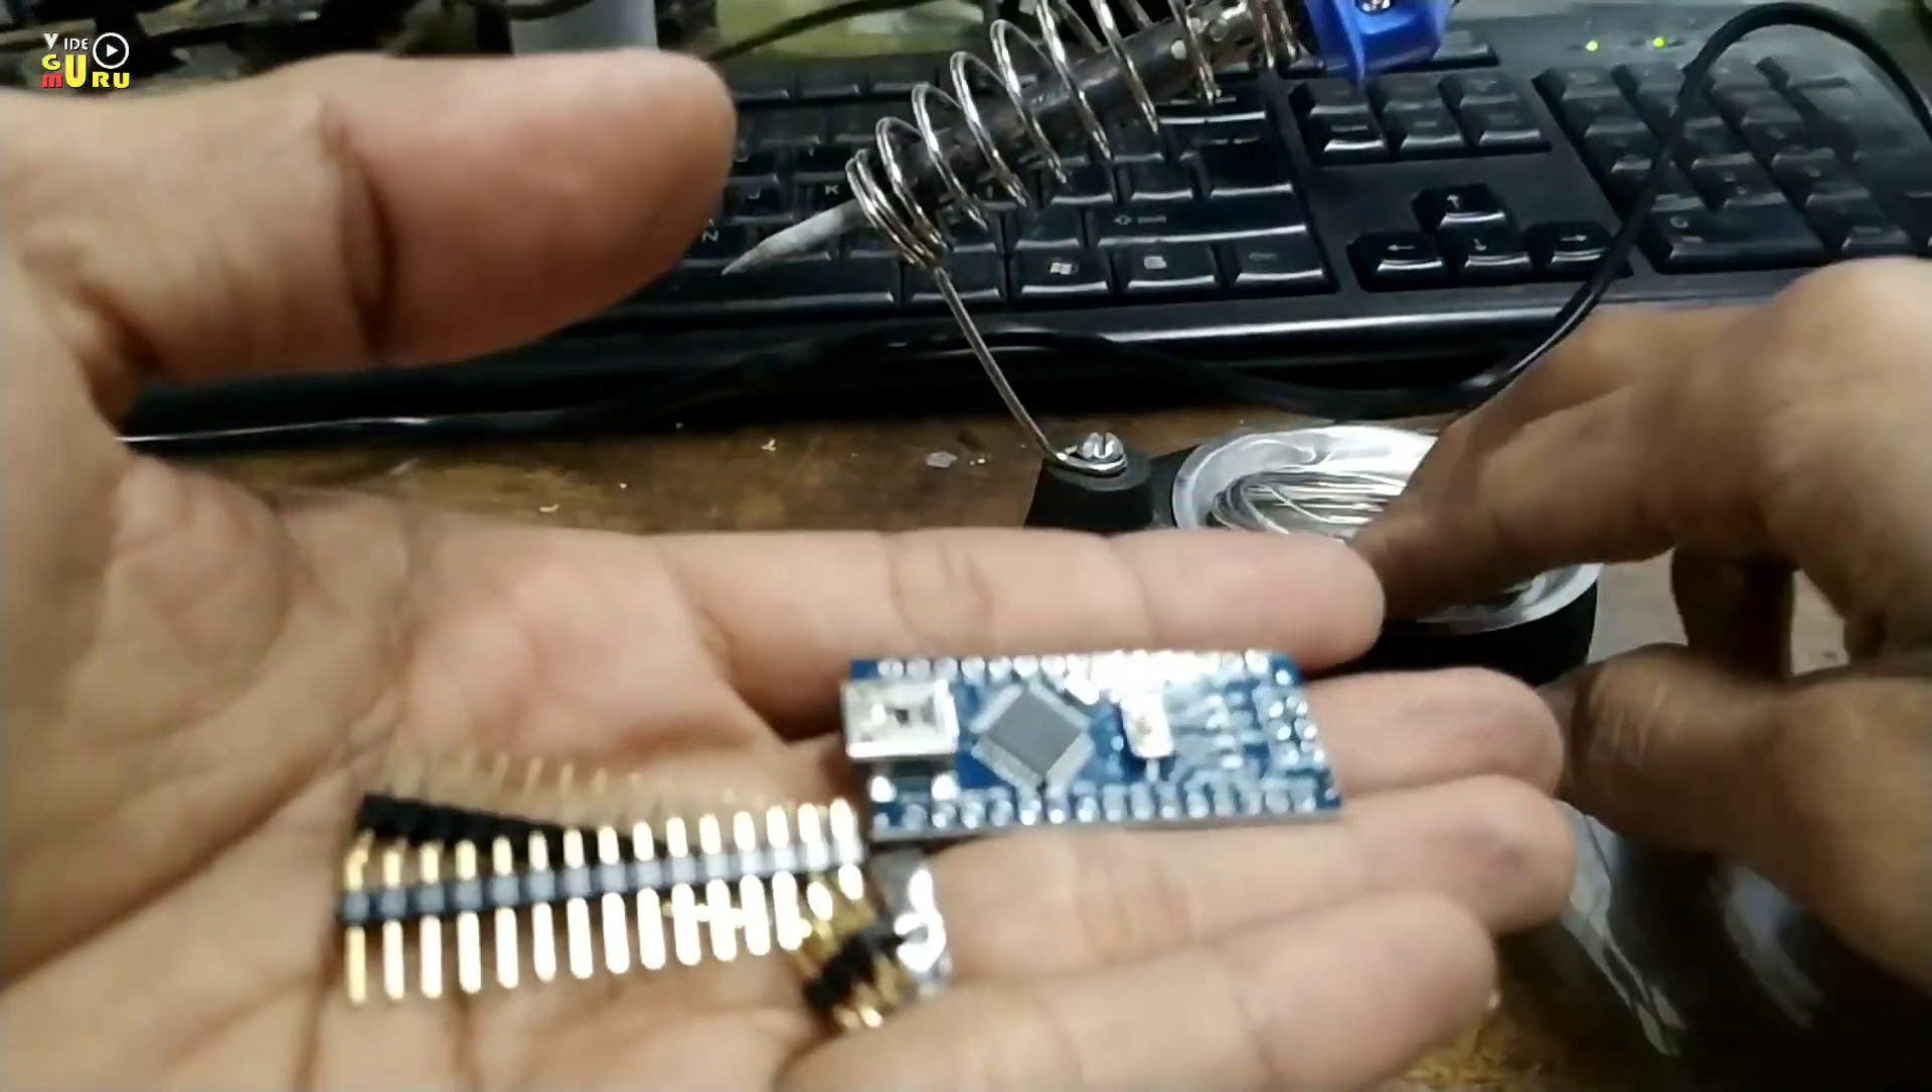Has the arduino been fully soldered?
No.